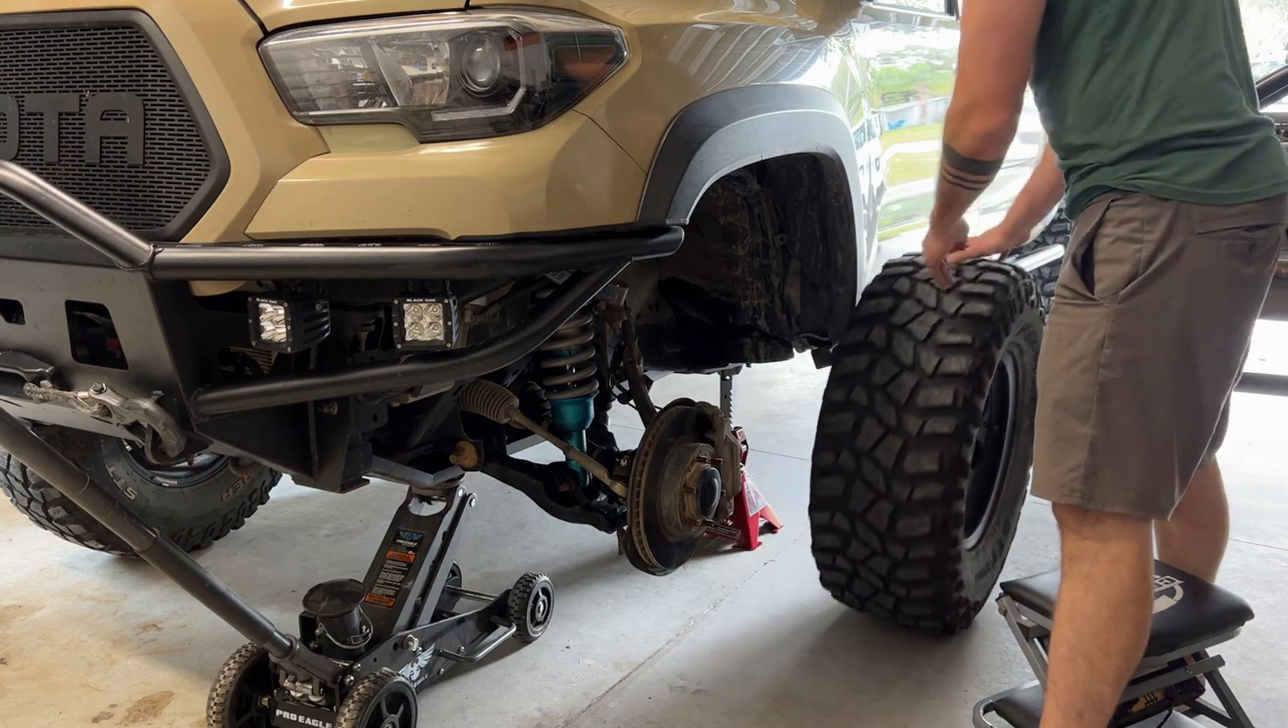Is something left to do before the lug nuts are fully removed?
No.